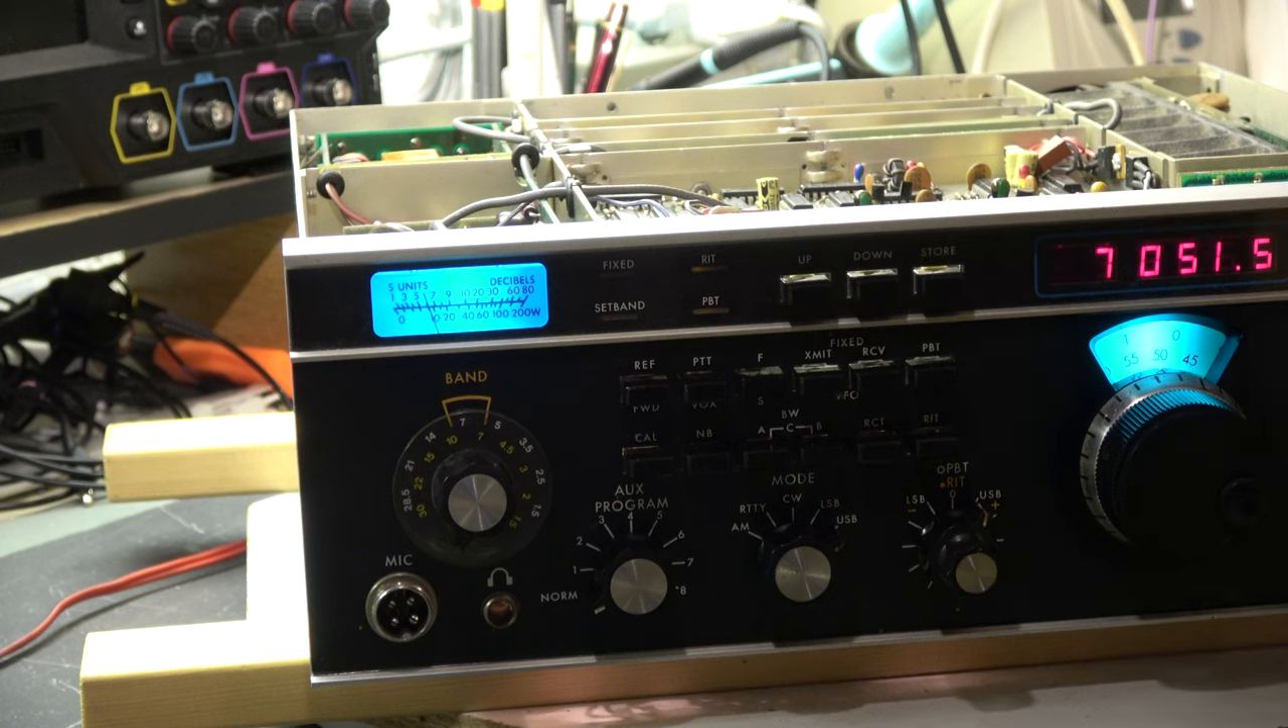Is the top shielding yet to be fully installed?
Yes.